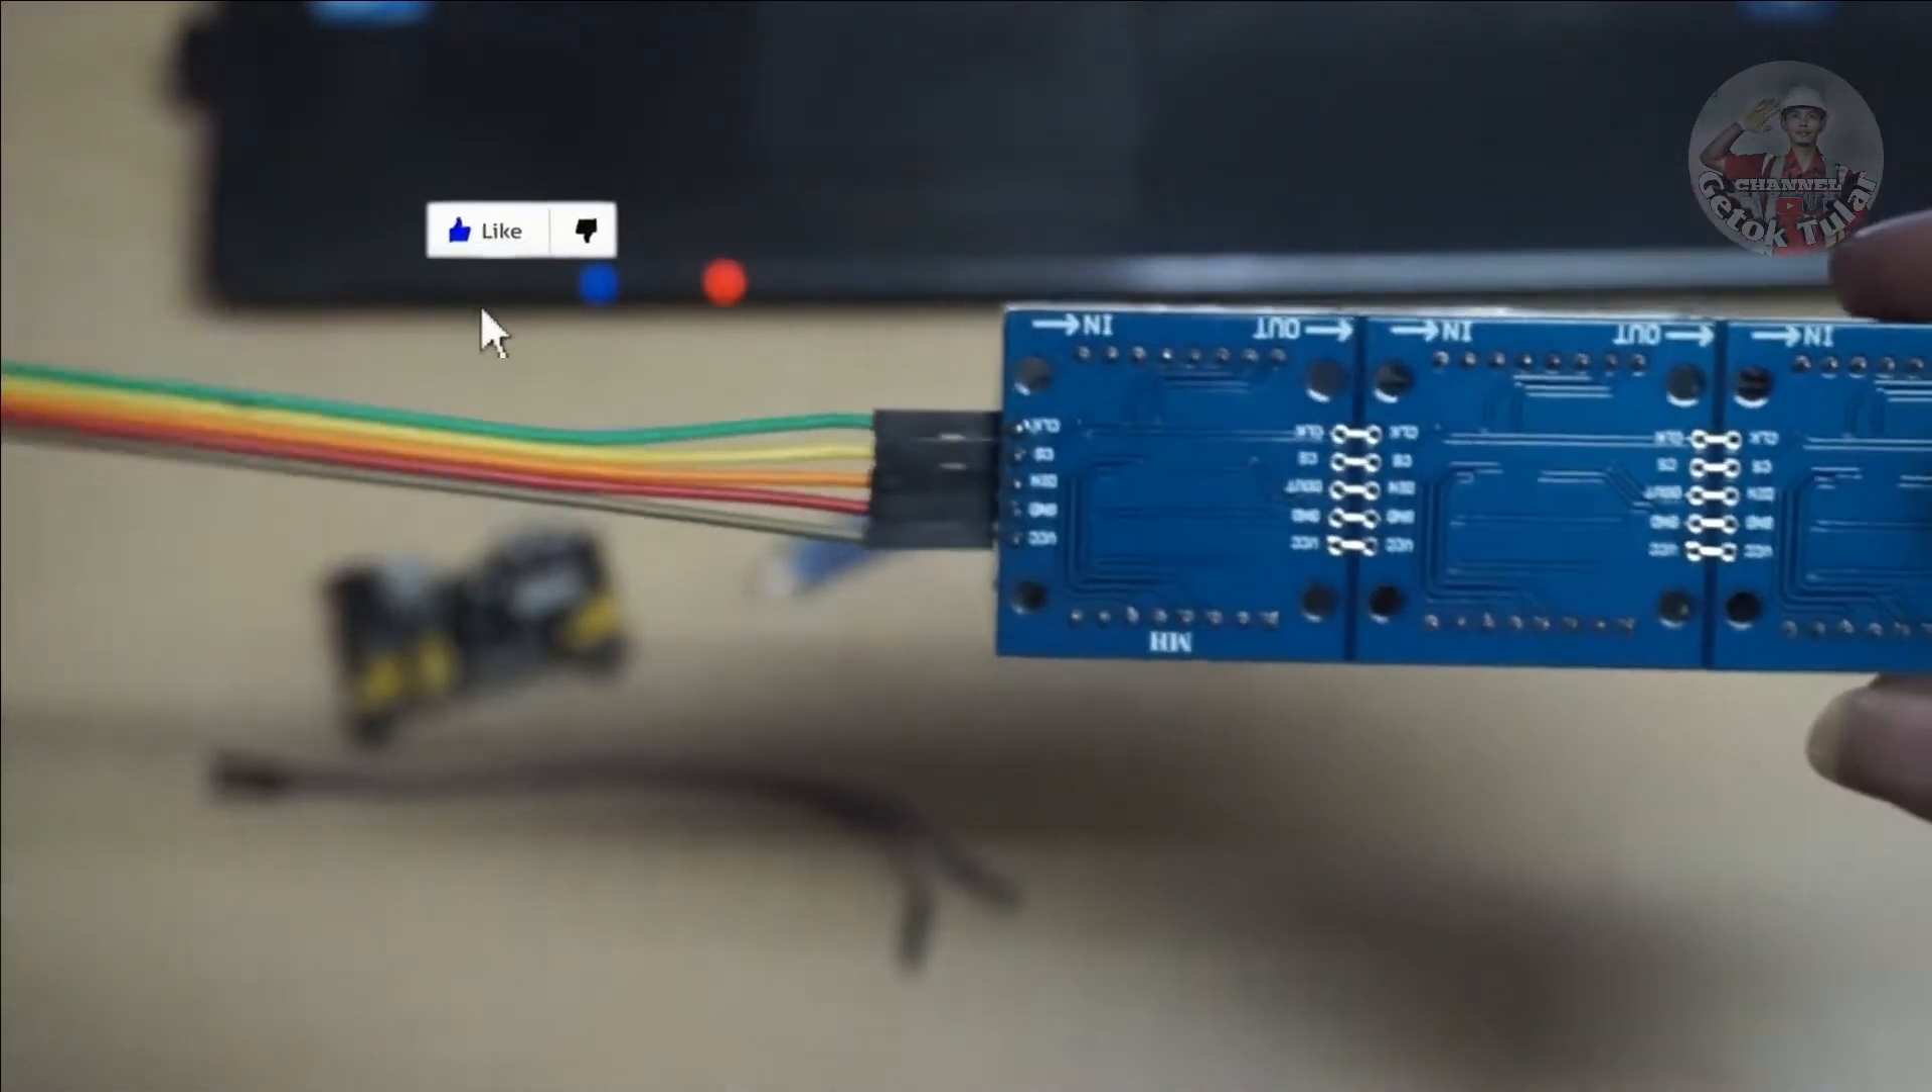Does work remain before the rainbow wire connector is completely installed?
No.